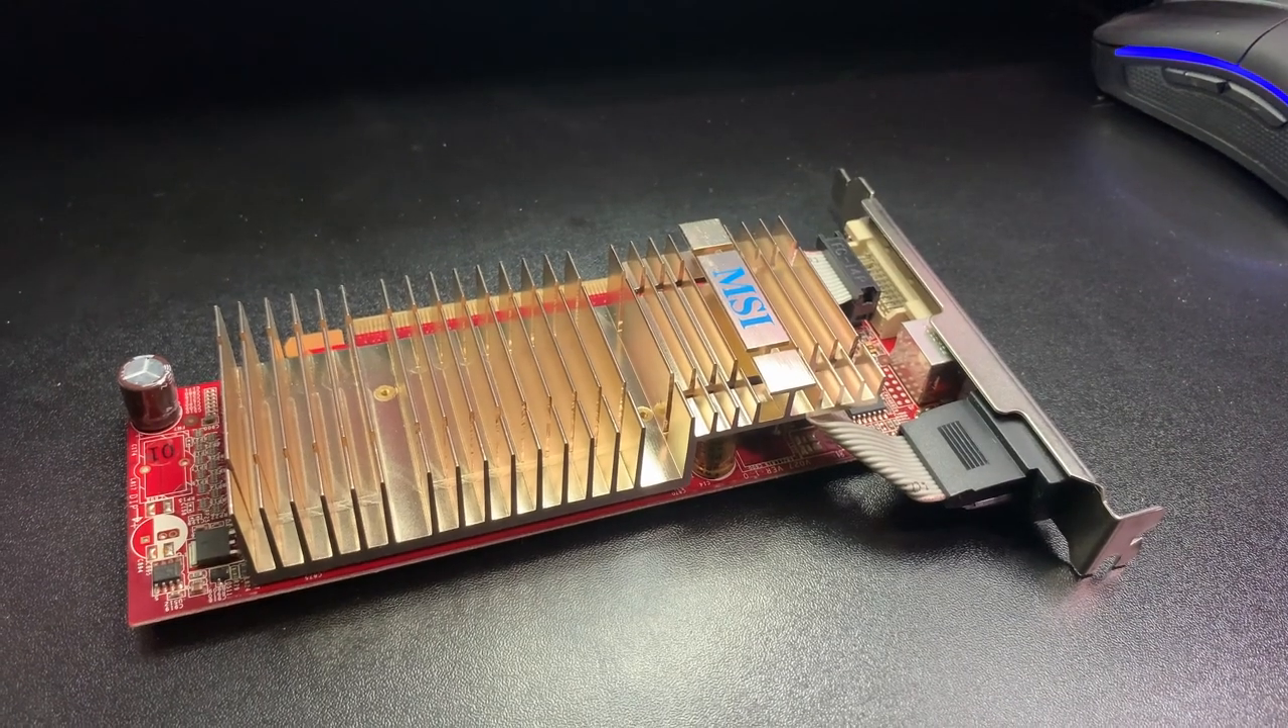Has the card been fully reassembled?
Yes.